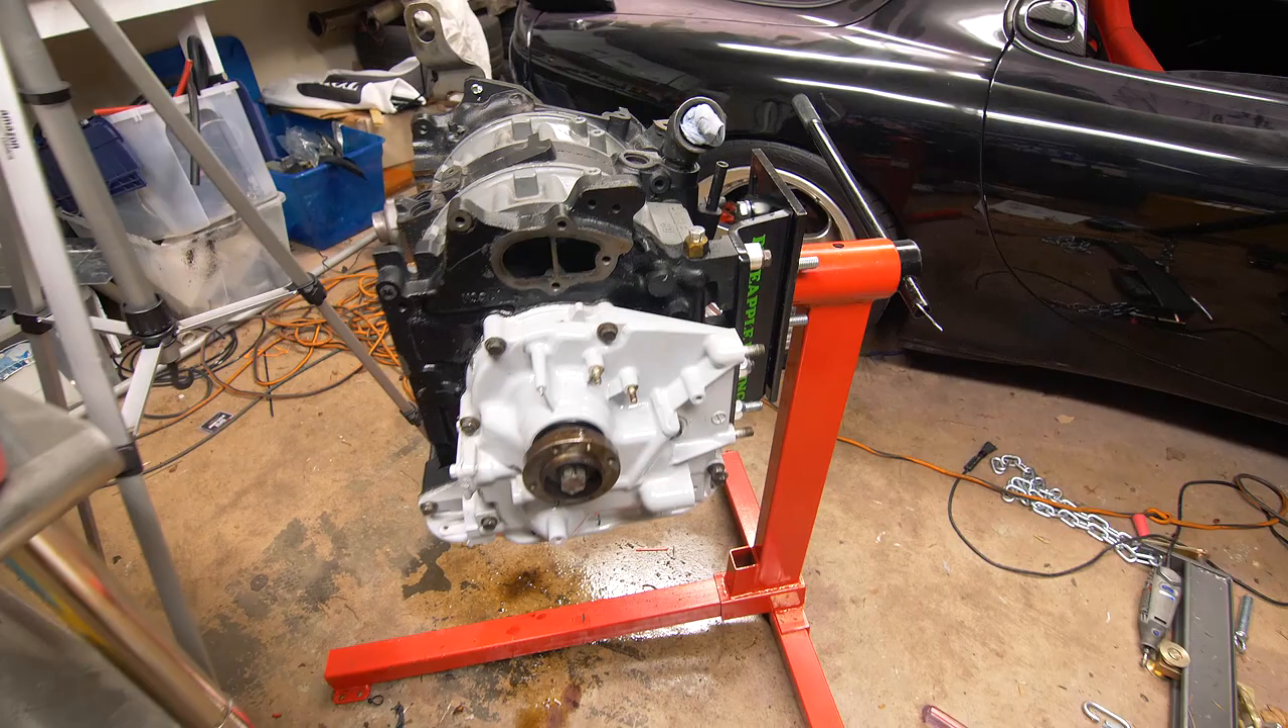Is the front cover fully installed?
Yes.